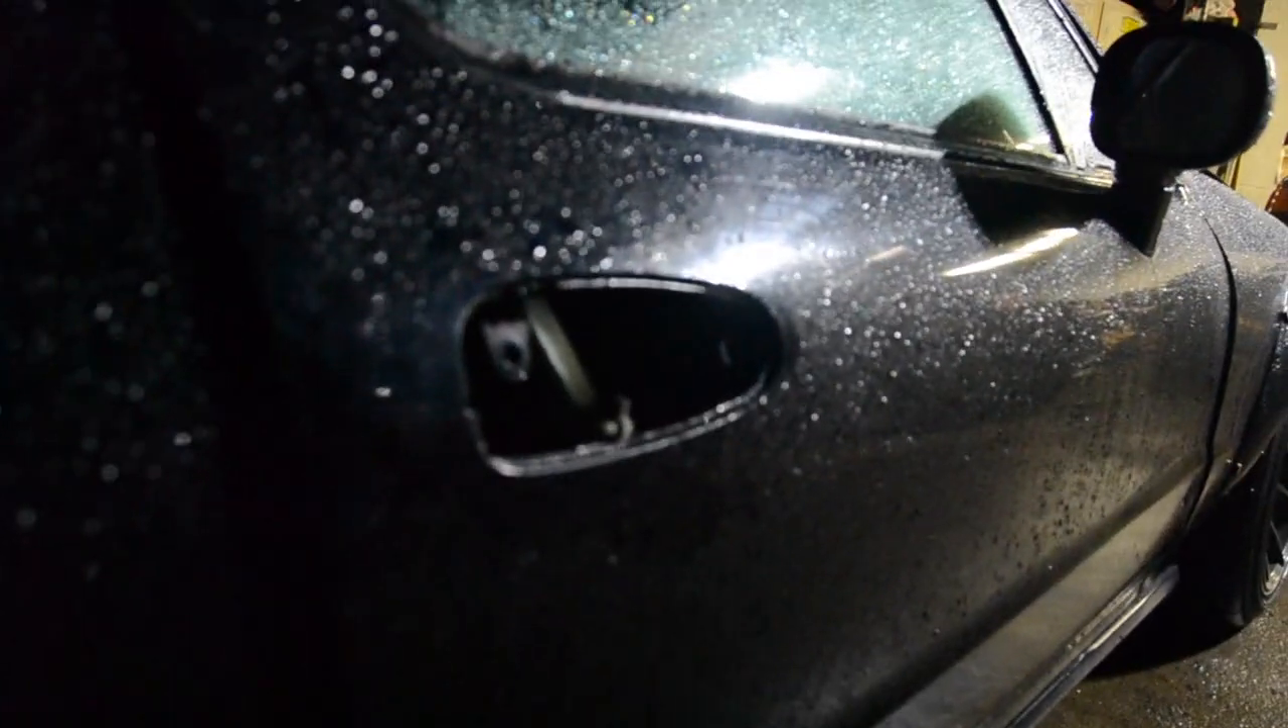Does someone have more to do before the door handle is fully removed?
No.